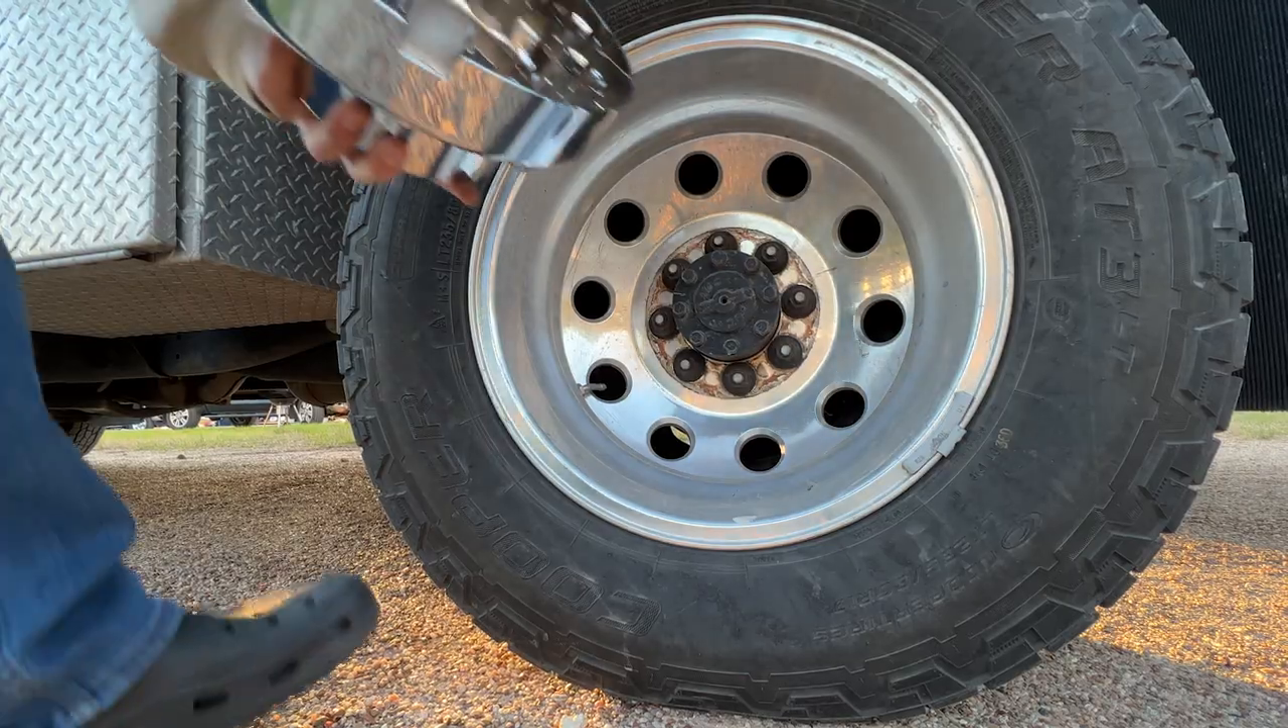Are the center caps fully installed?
No.